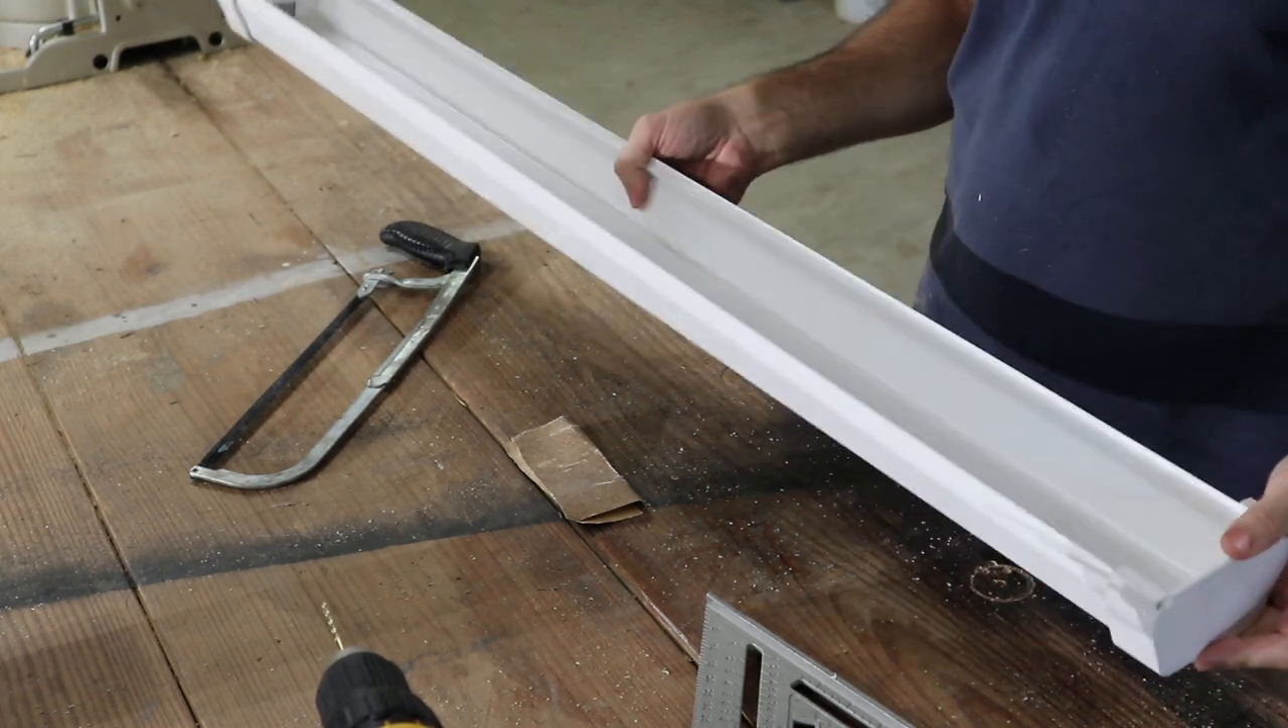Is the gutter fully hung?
No.